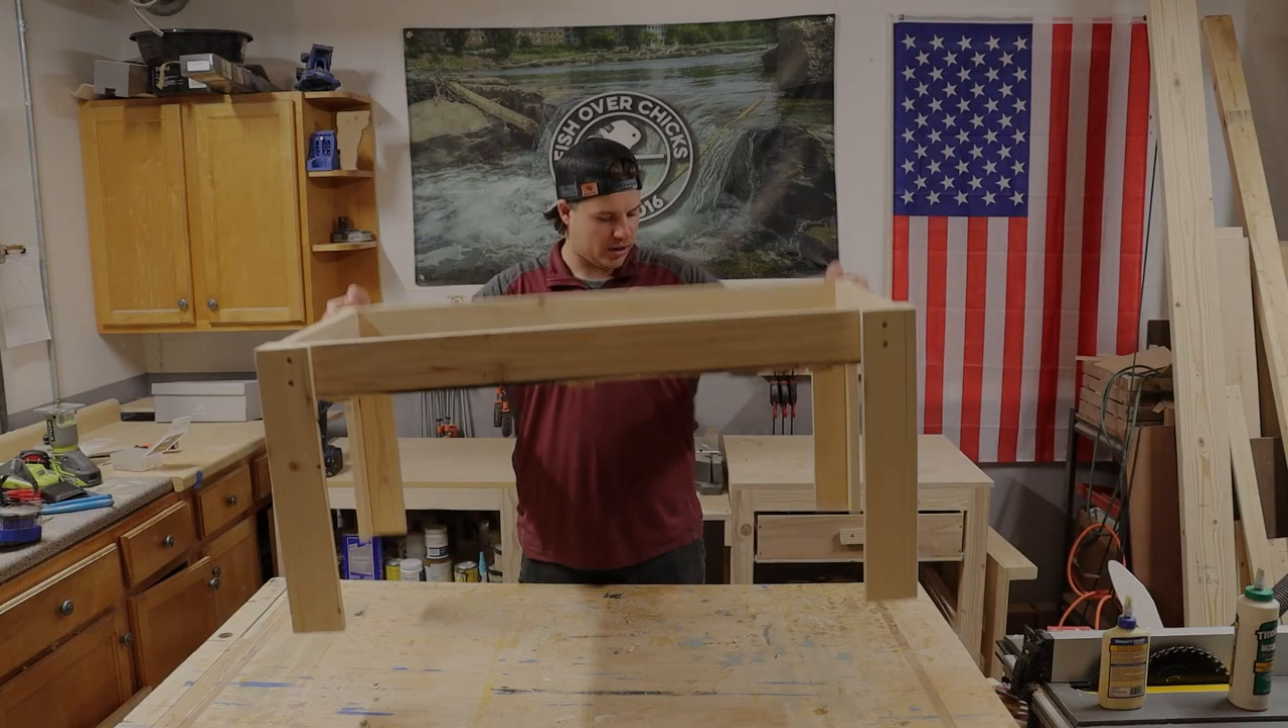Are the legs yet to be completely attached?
No.